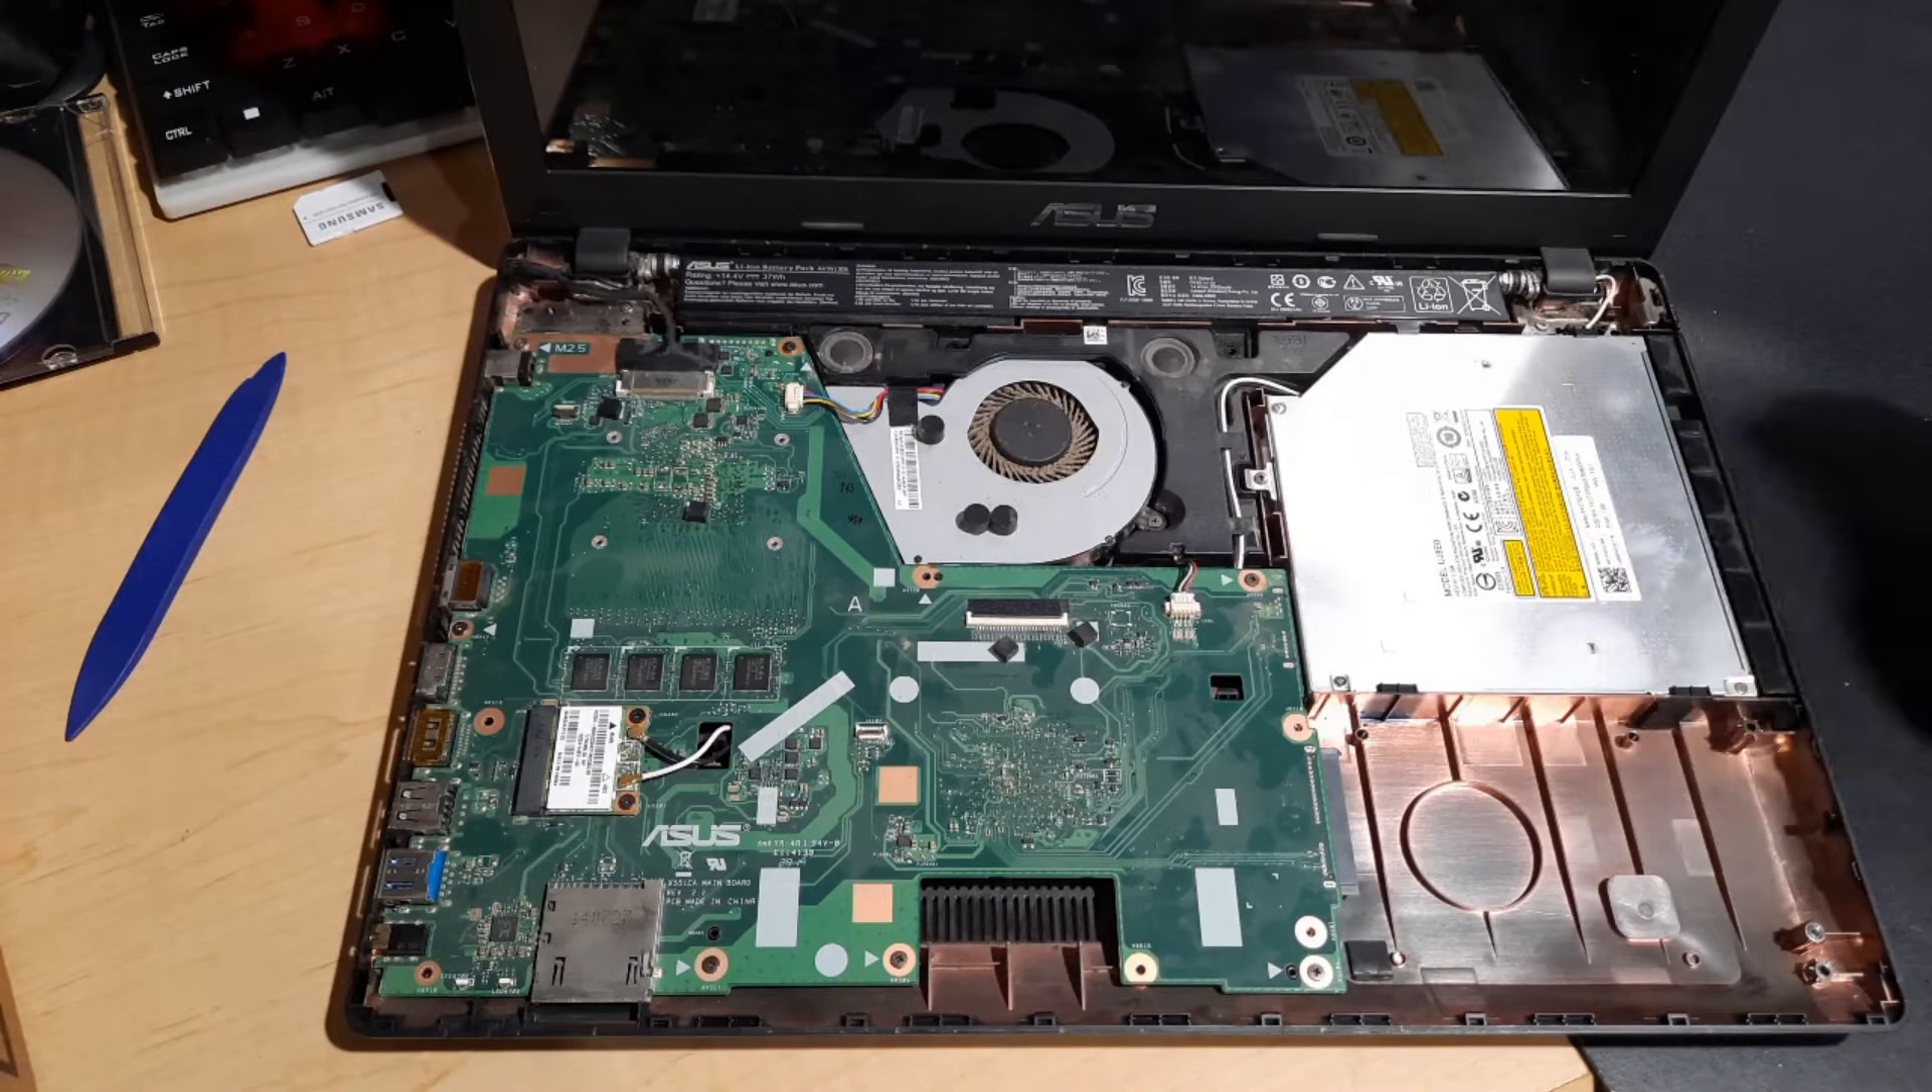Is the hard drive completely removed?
Yes.